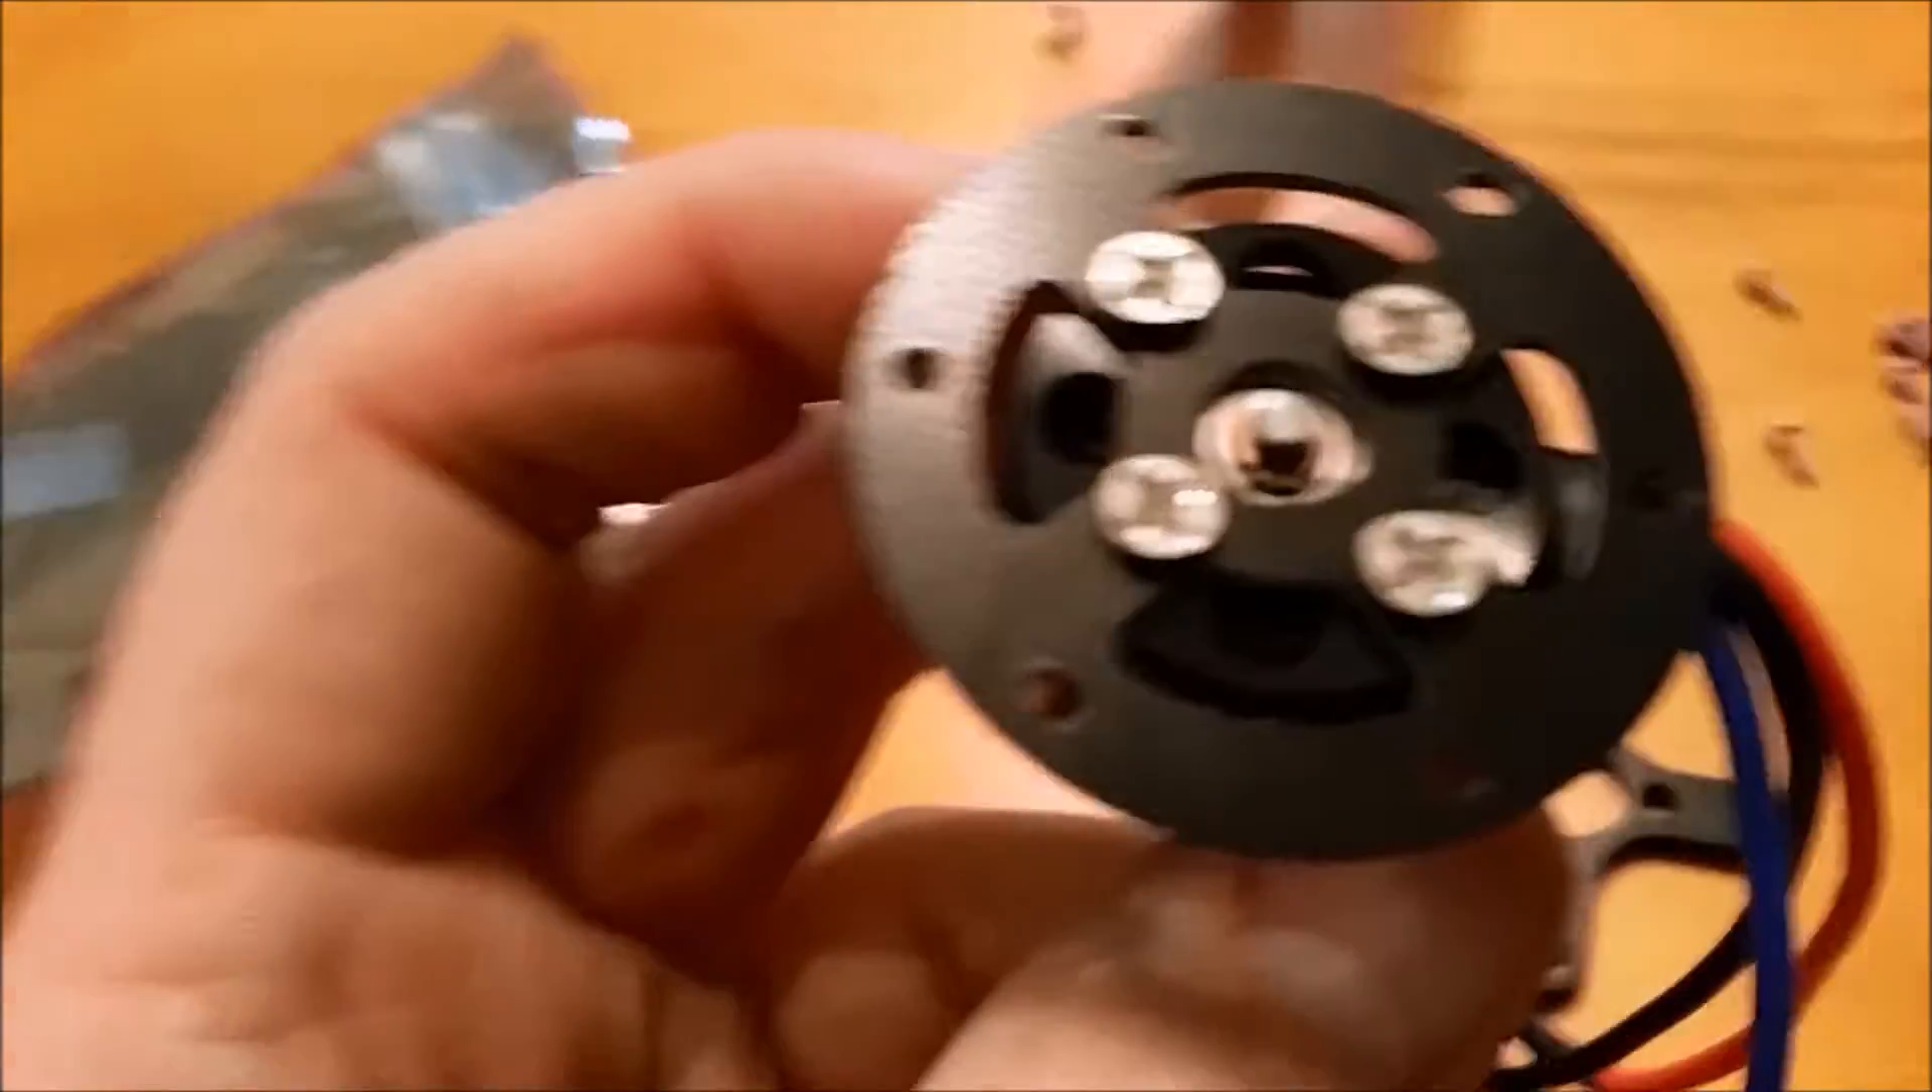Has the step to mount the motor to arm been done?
No.